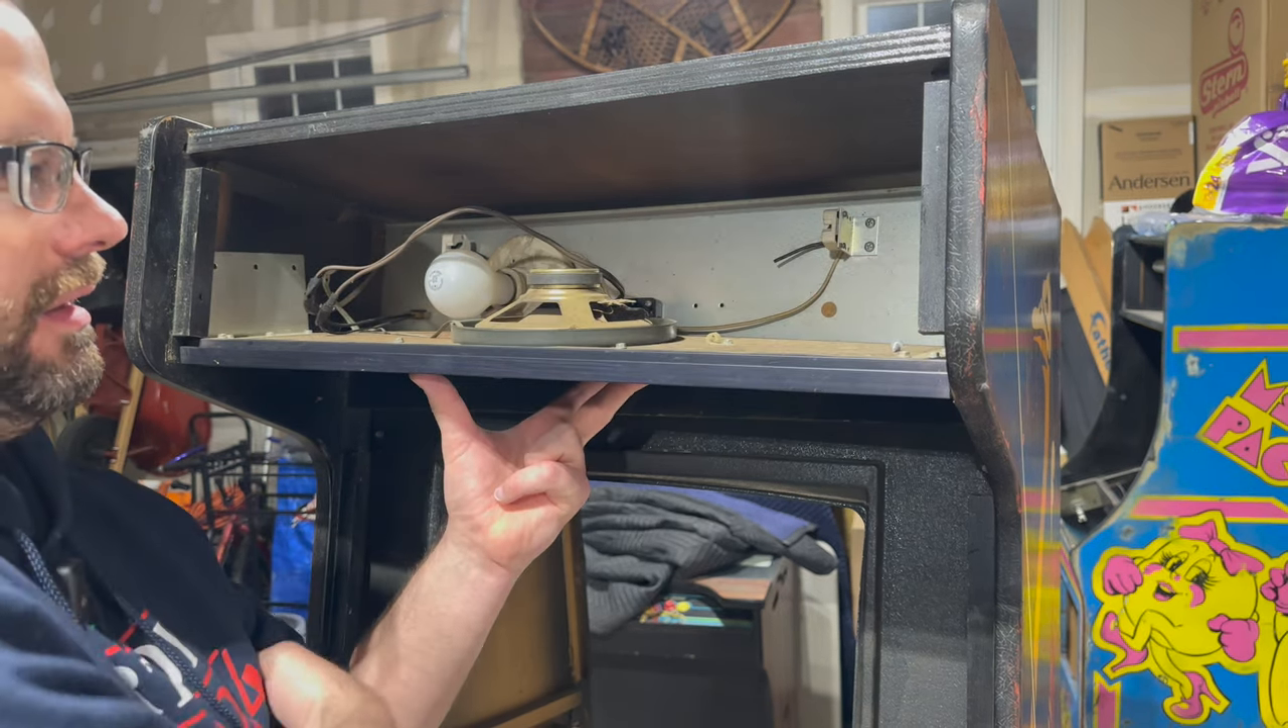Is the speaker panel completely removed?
No.